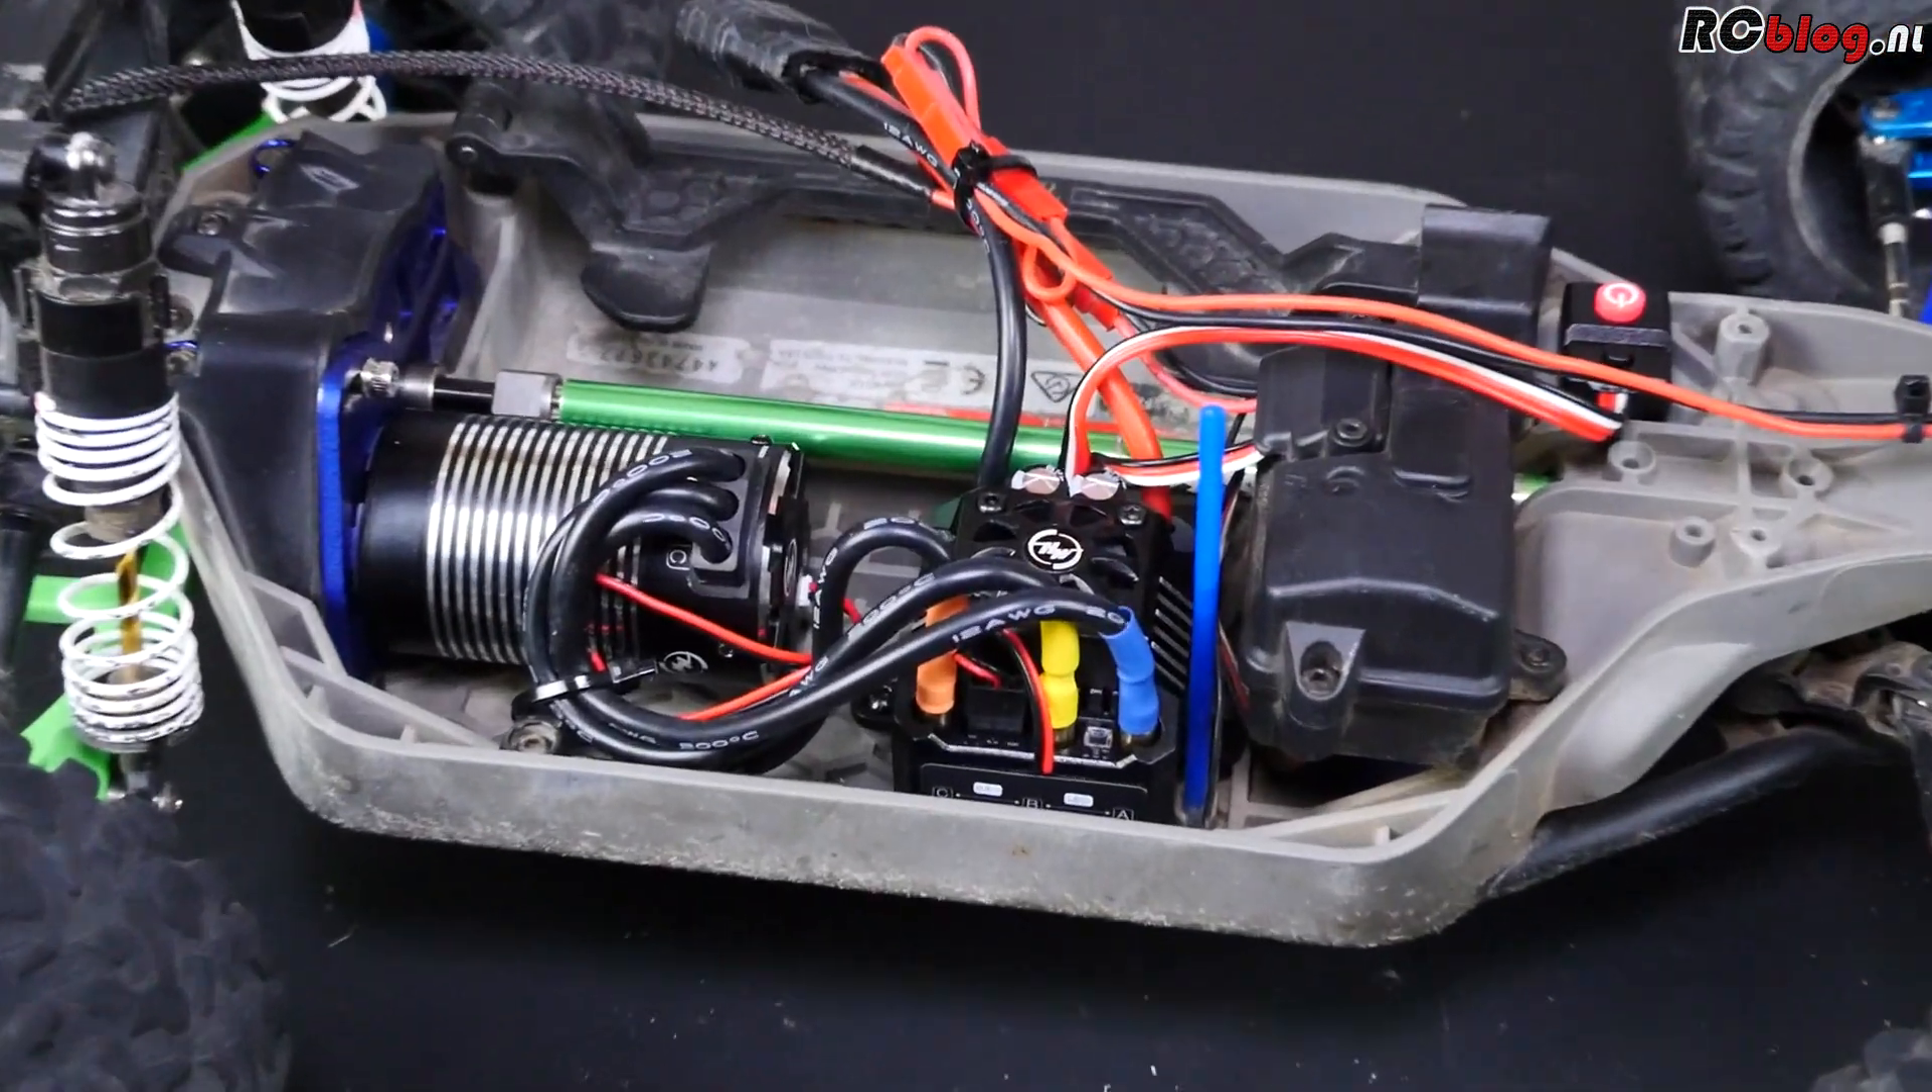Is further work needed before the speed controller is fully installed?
No.